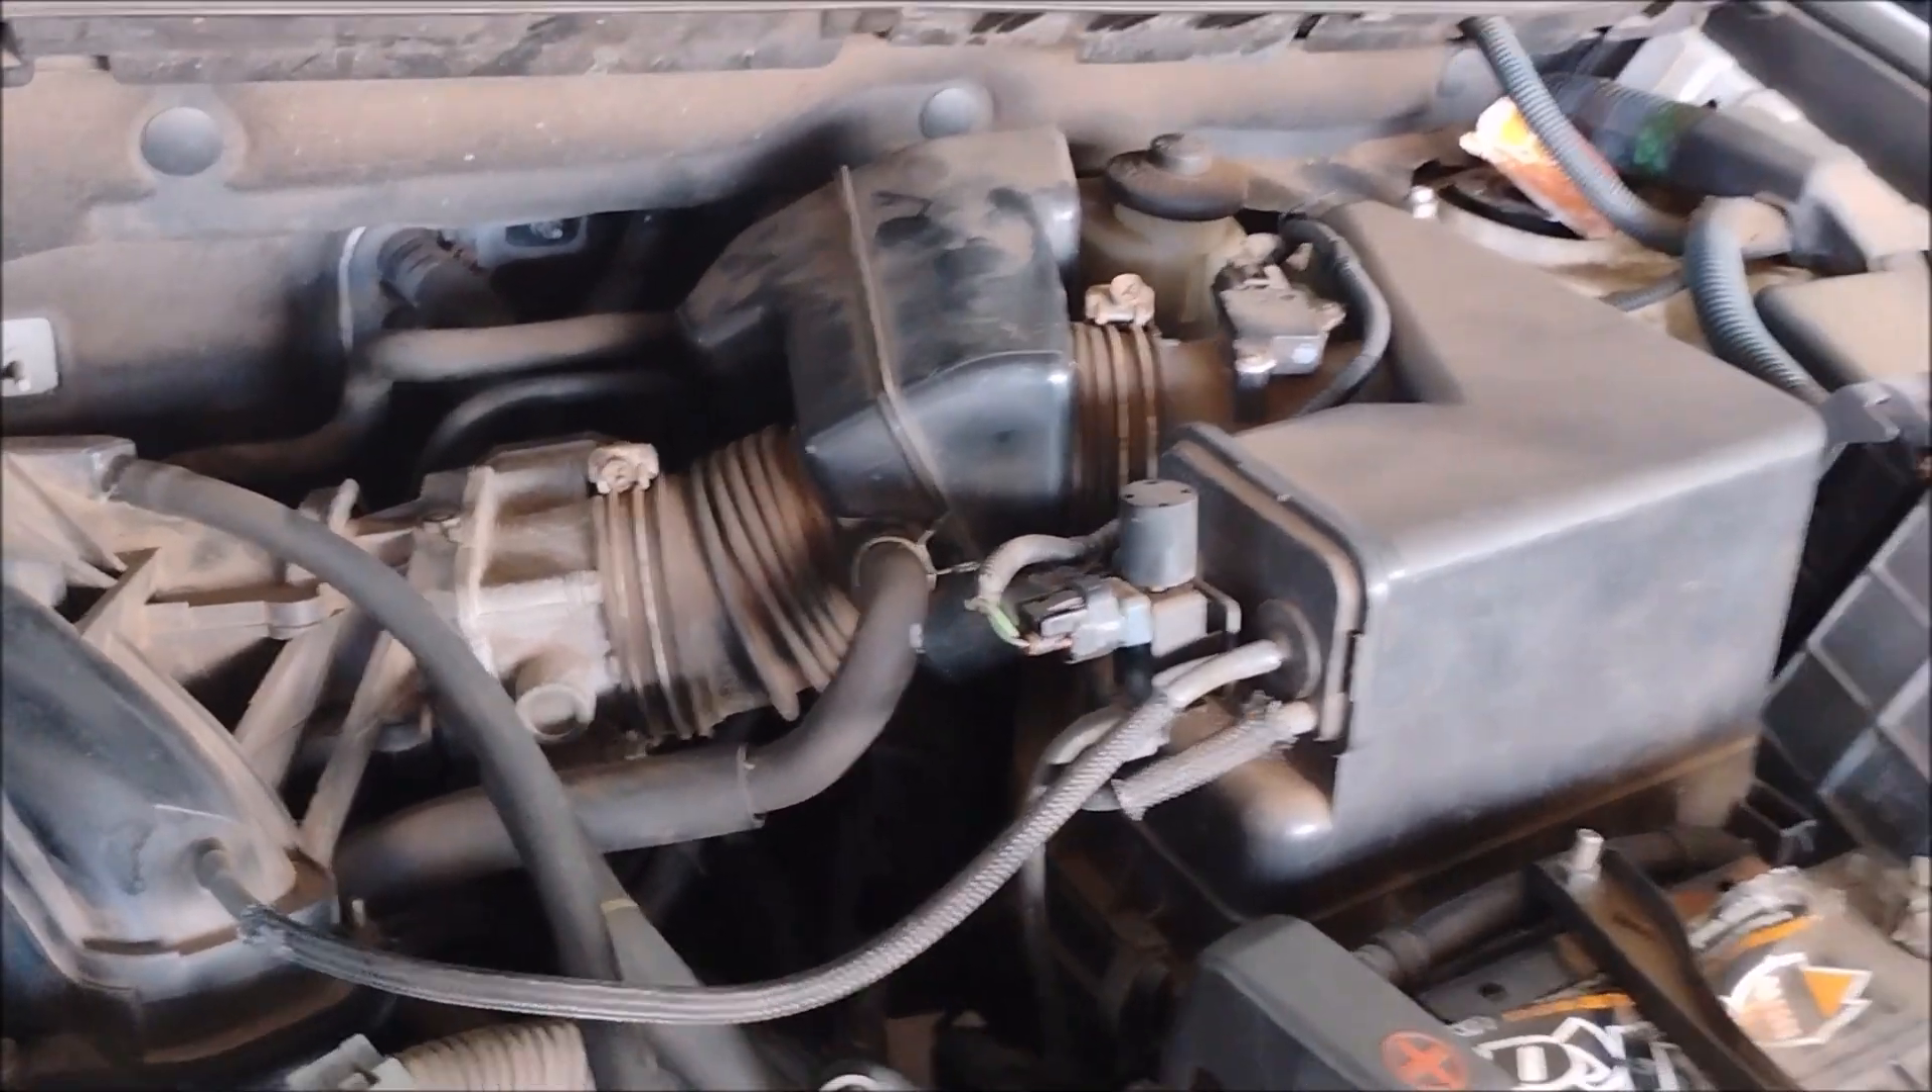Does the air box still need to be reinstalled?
No.